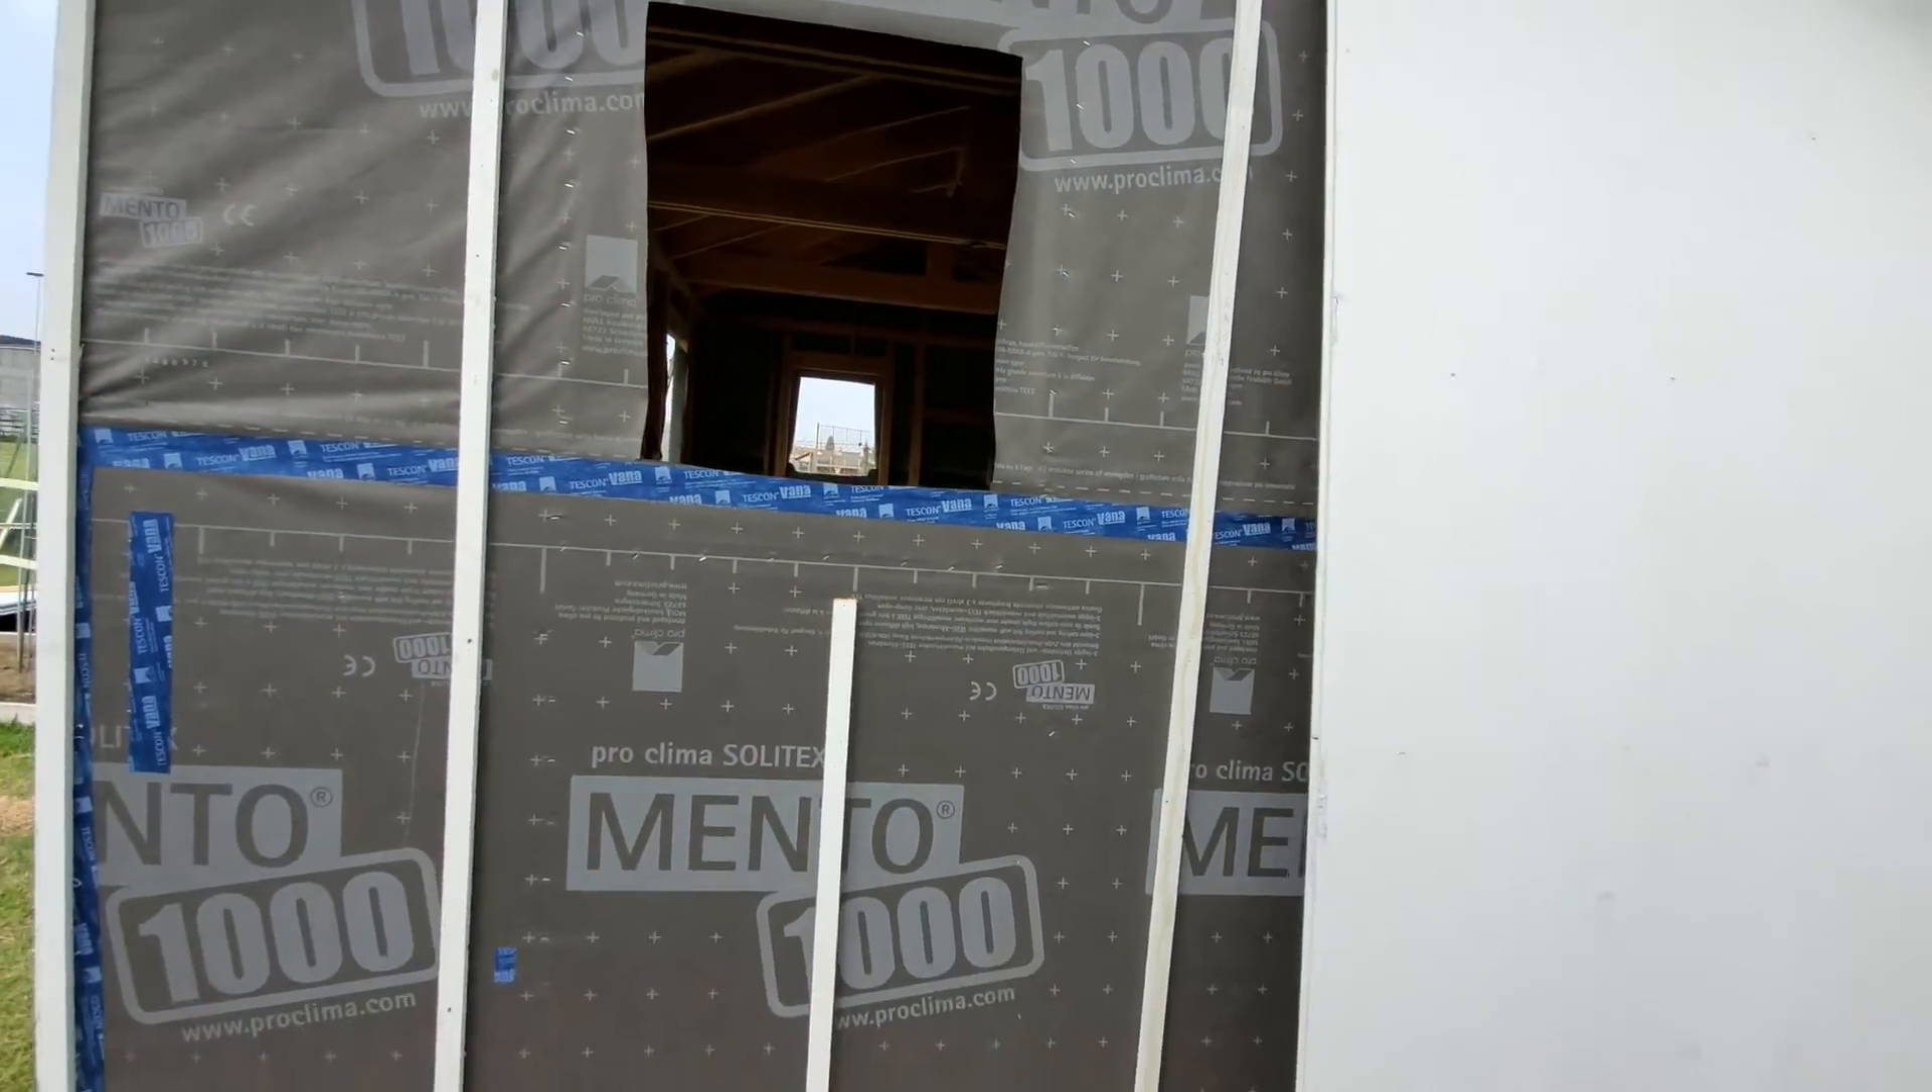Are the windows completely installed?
No.